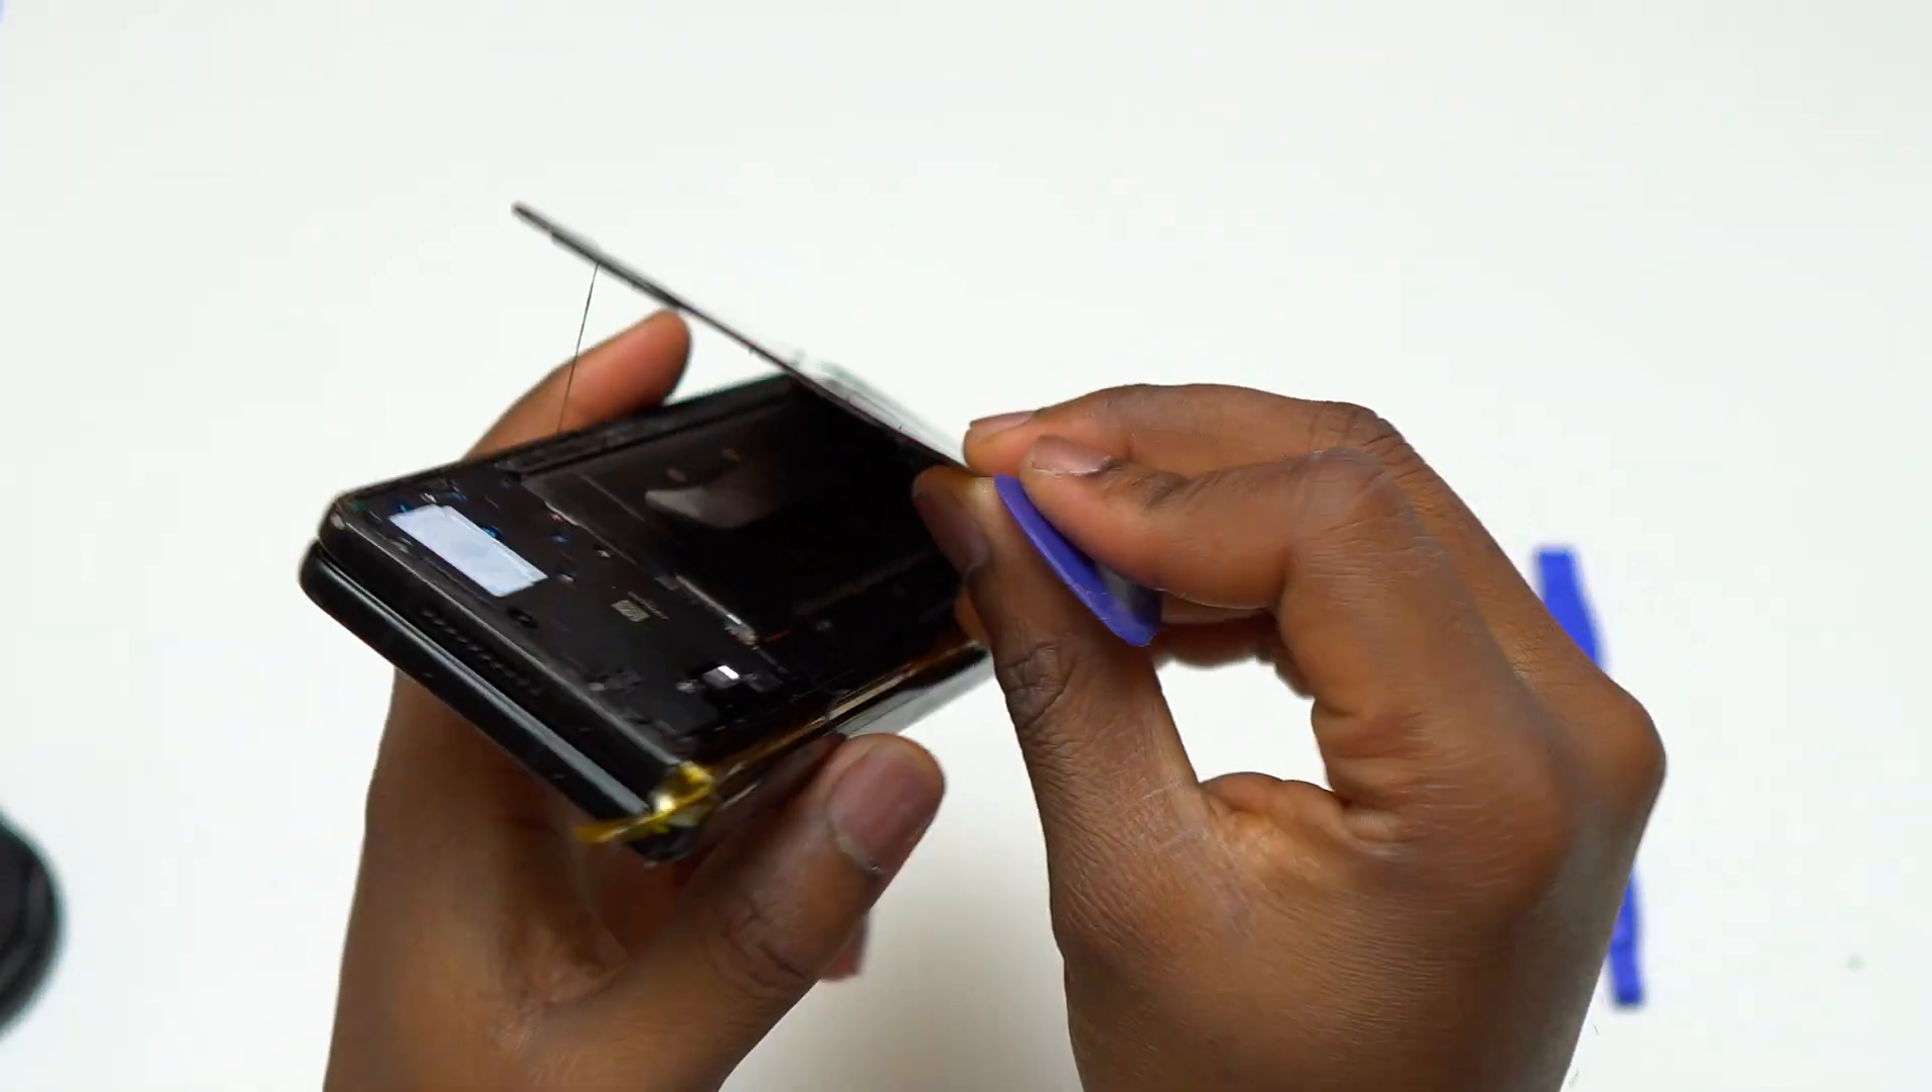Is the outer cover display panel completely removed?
No.